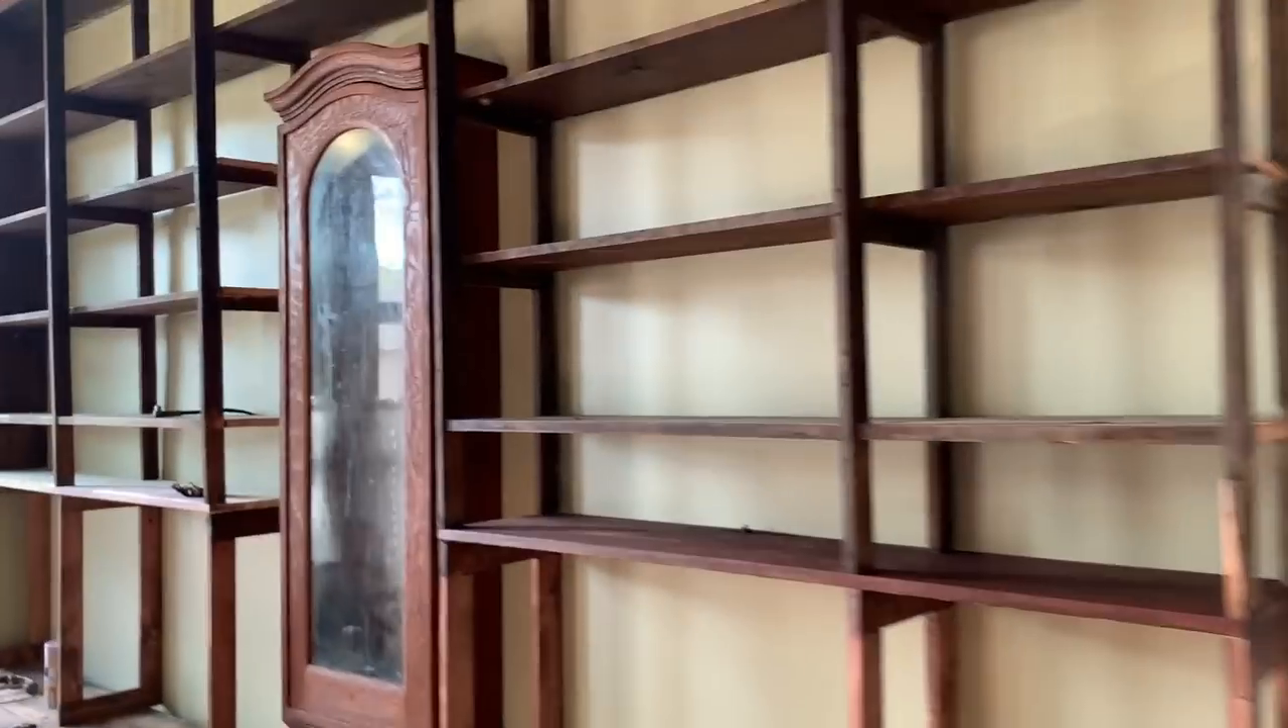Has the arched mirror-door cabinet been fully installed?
Yes.